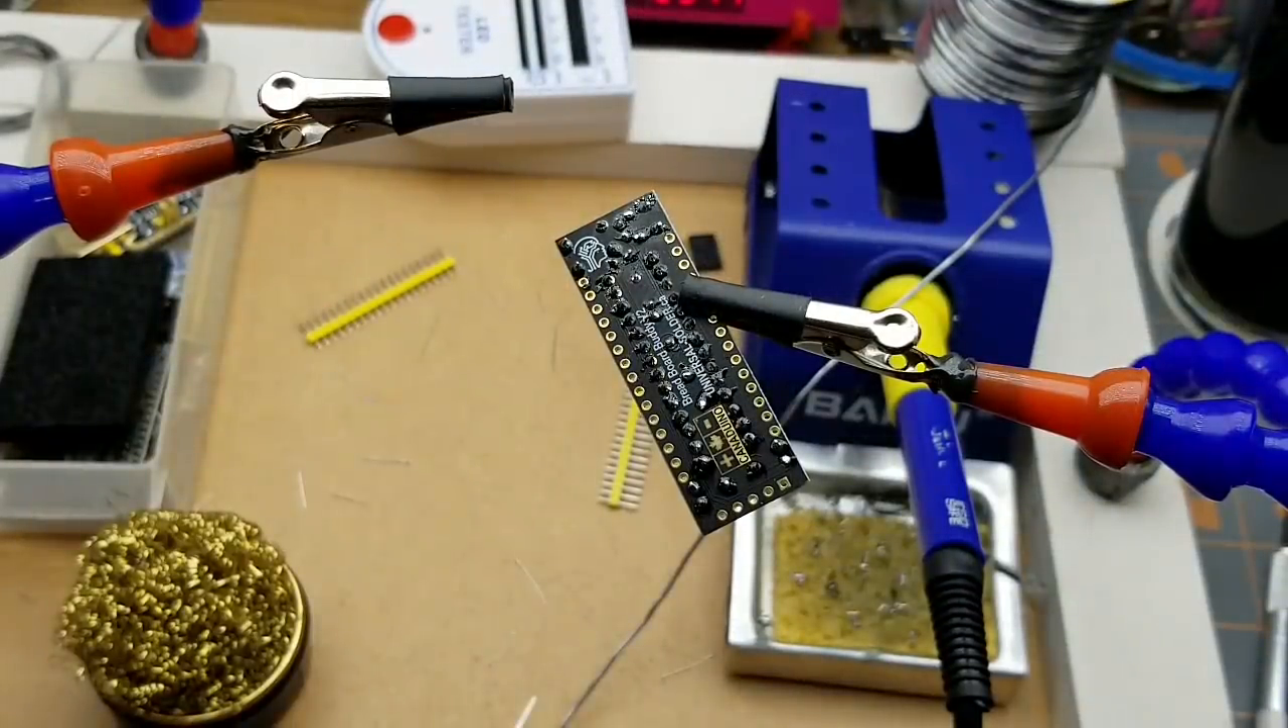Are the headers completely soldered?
No.